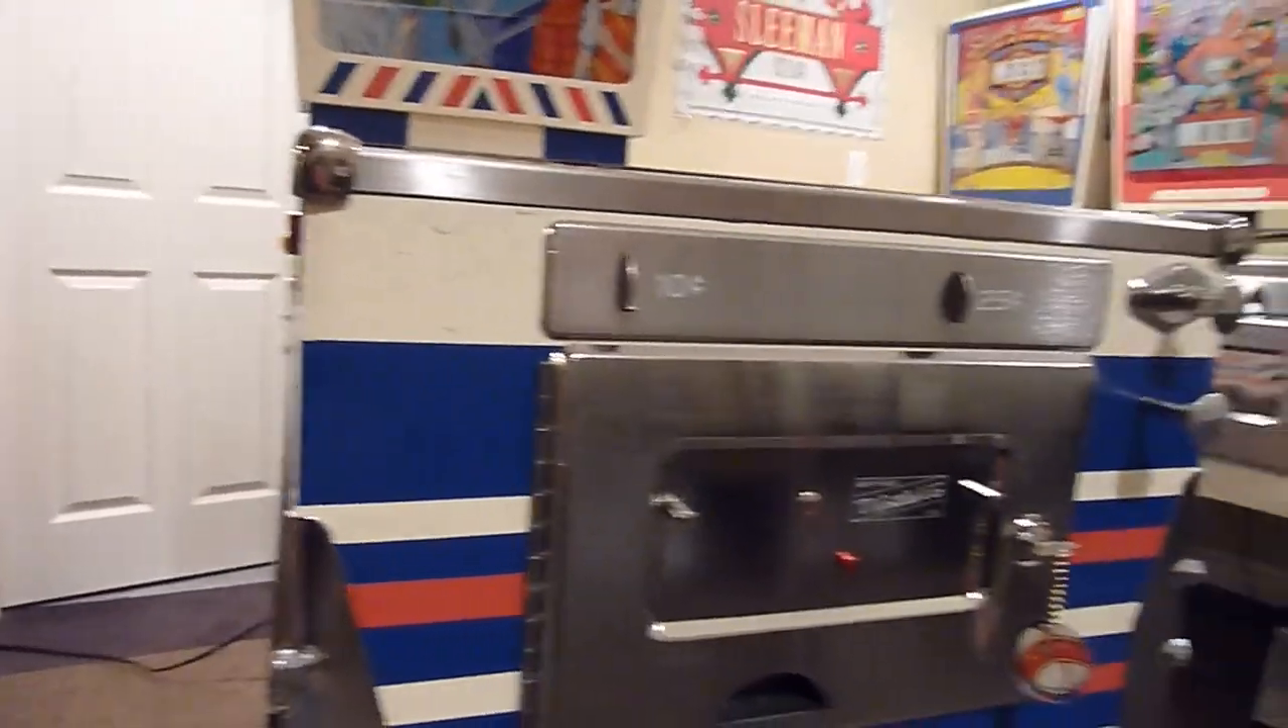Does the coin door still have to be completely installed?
No.